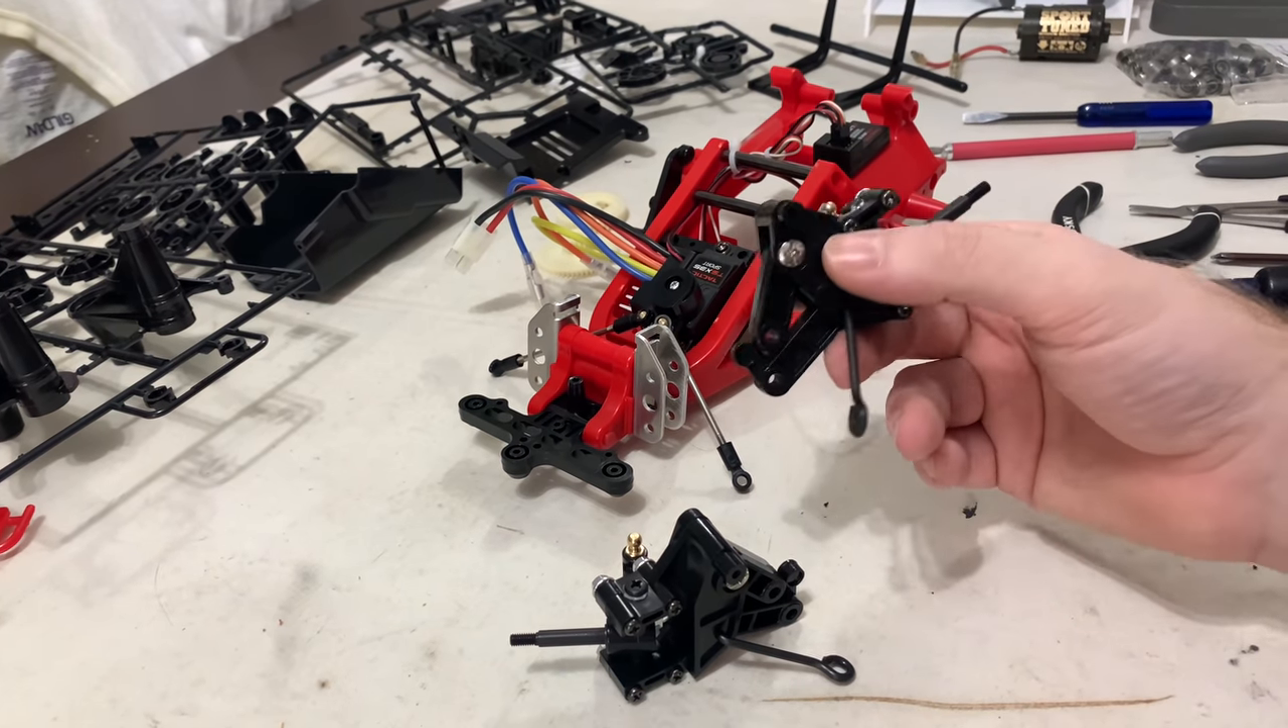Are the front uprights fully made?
Yes.